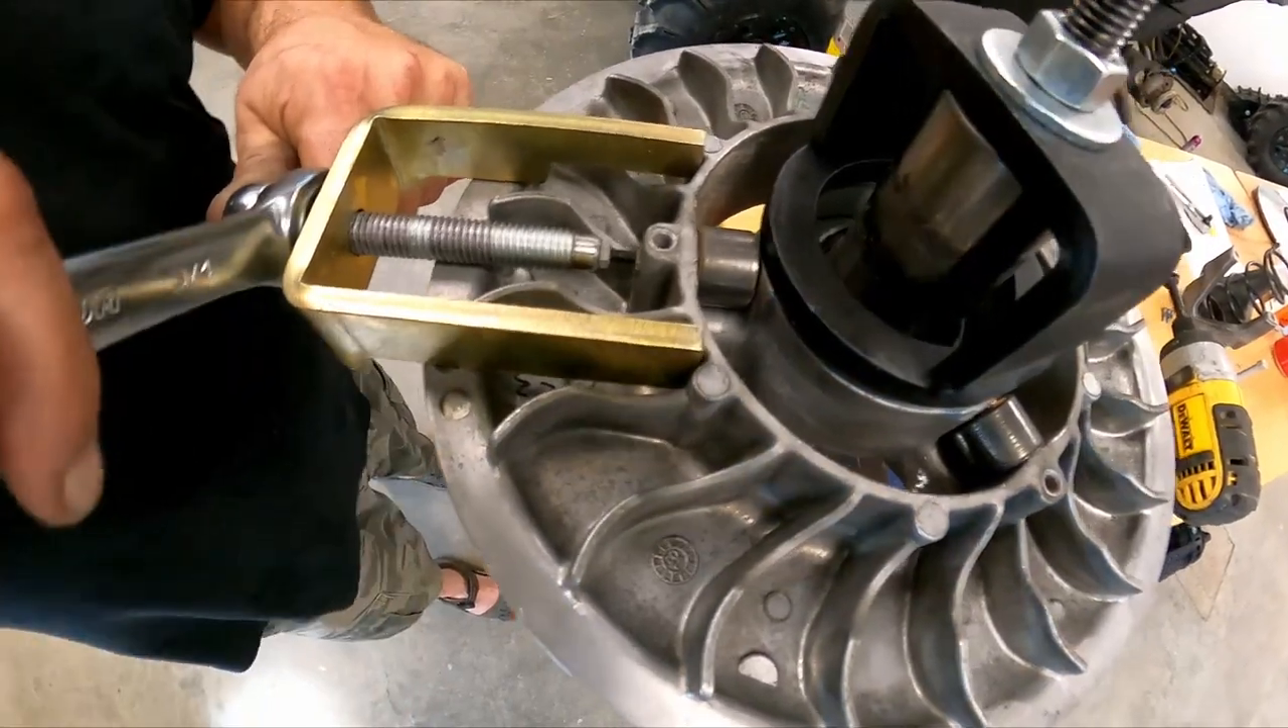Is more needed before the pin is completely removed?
Yes.